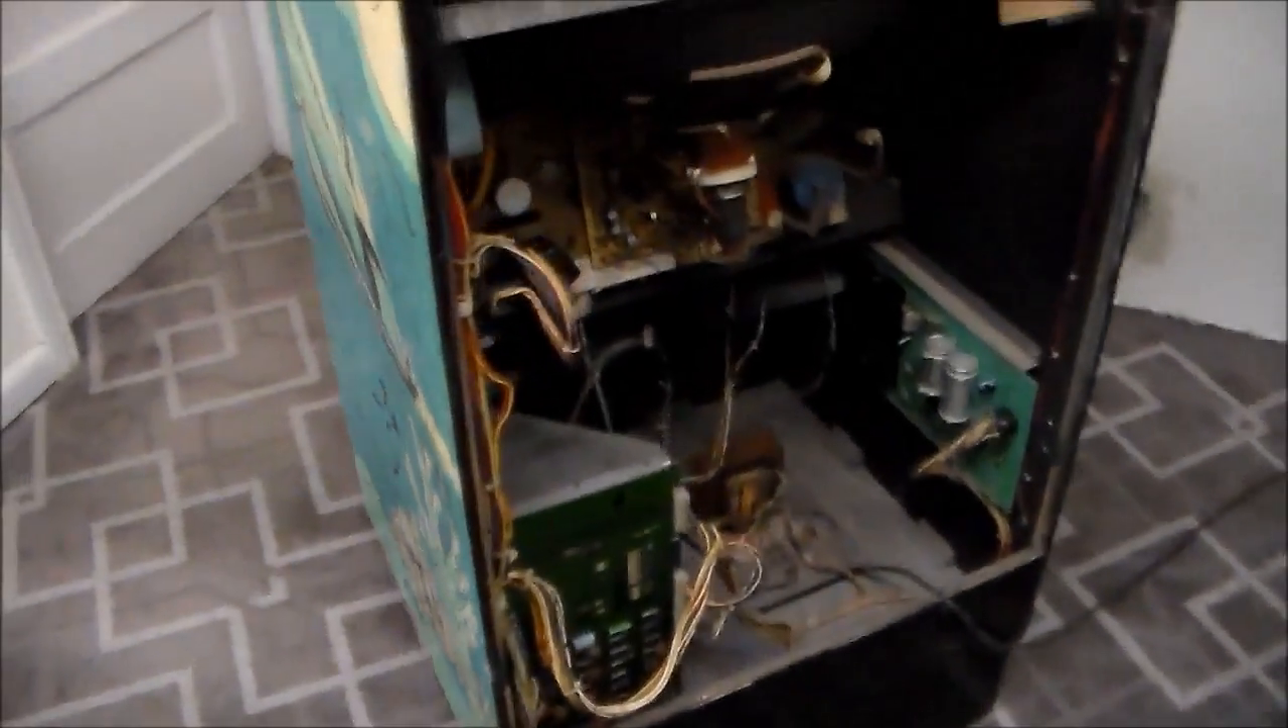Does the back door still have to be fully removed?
No.